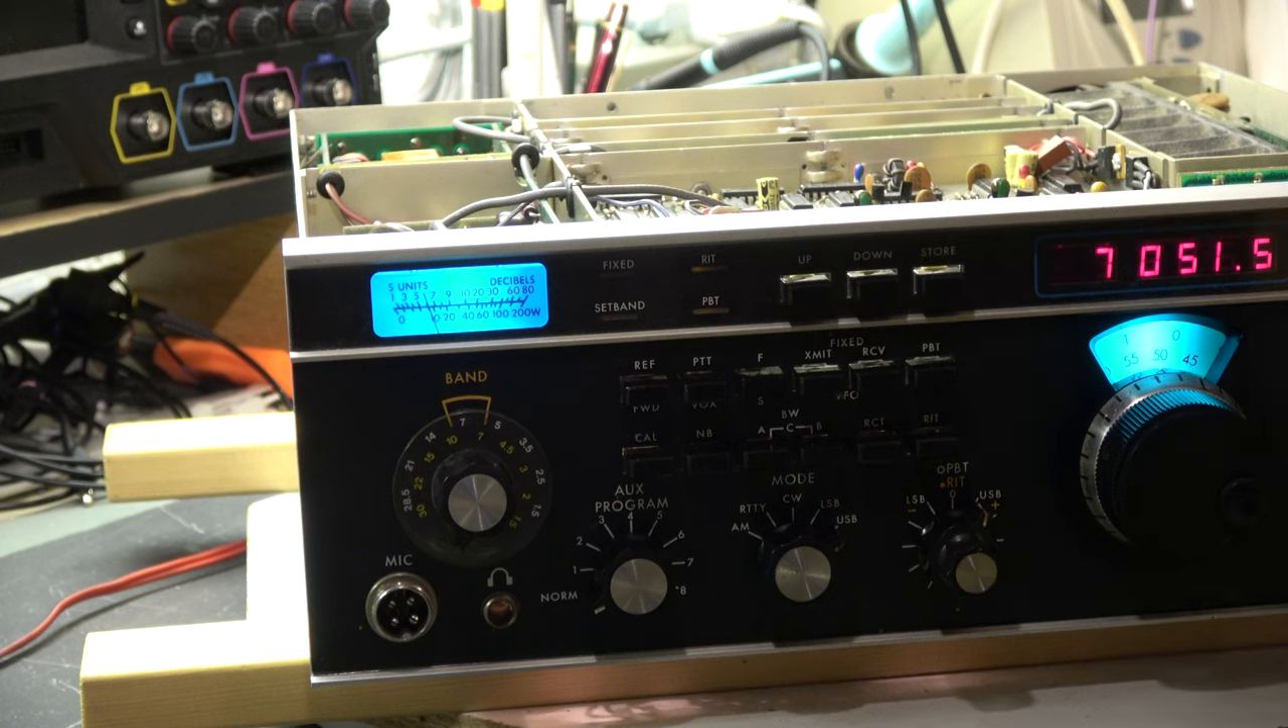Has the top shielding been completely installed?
No.